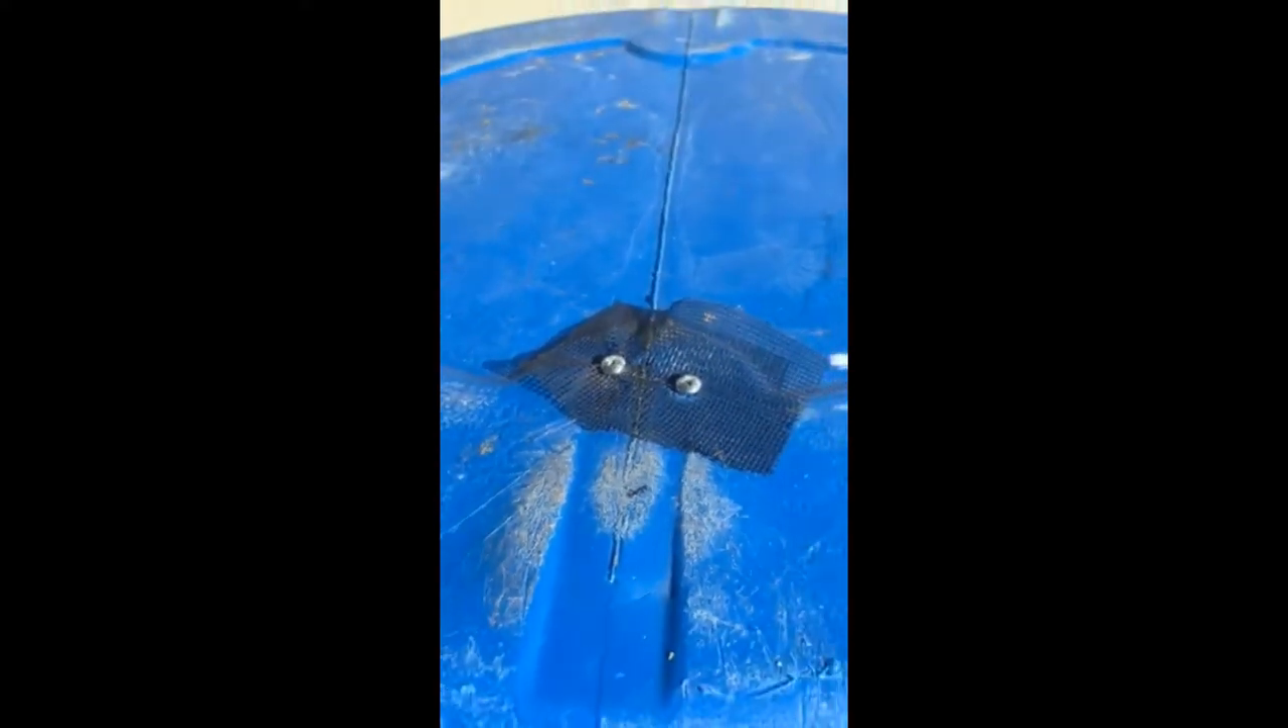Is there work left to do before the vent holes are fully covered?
No.